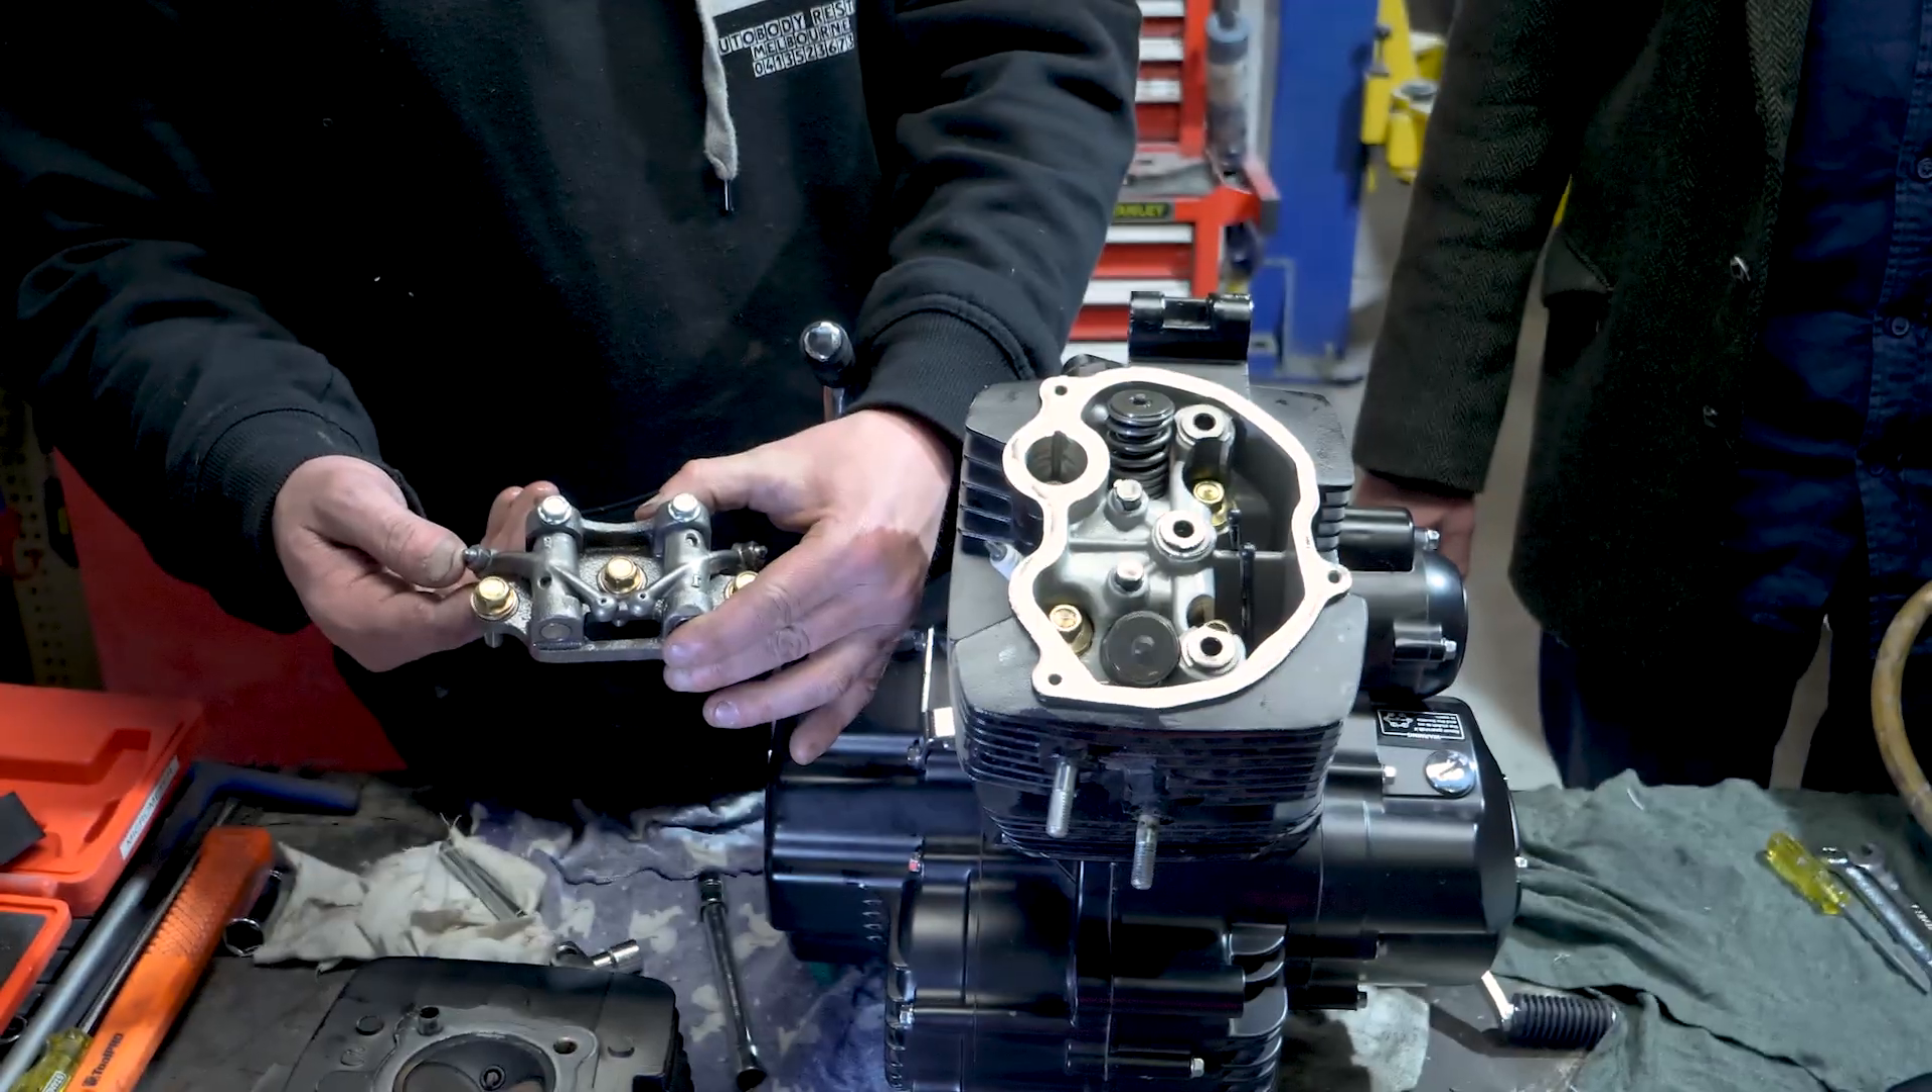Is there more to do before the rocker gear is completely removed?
No.